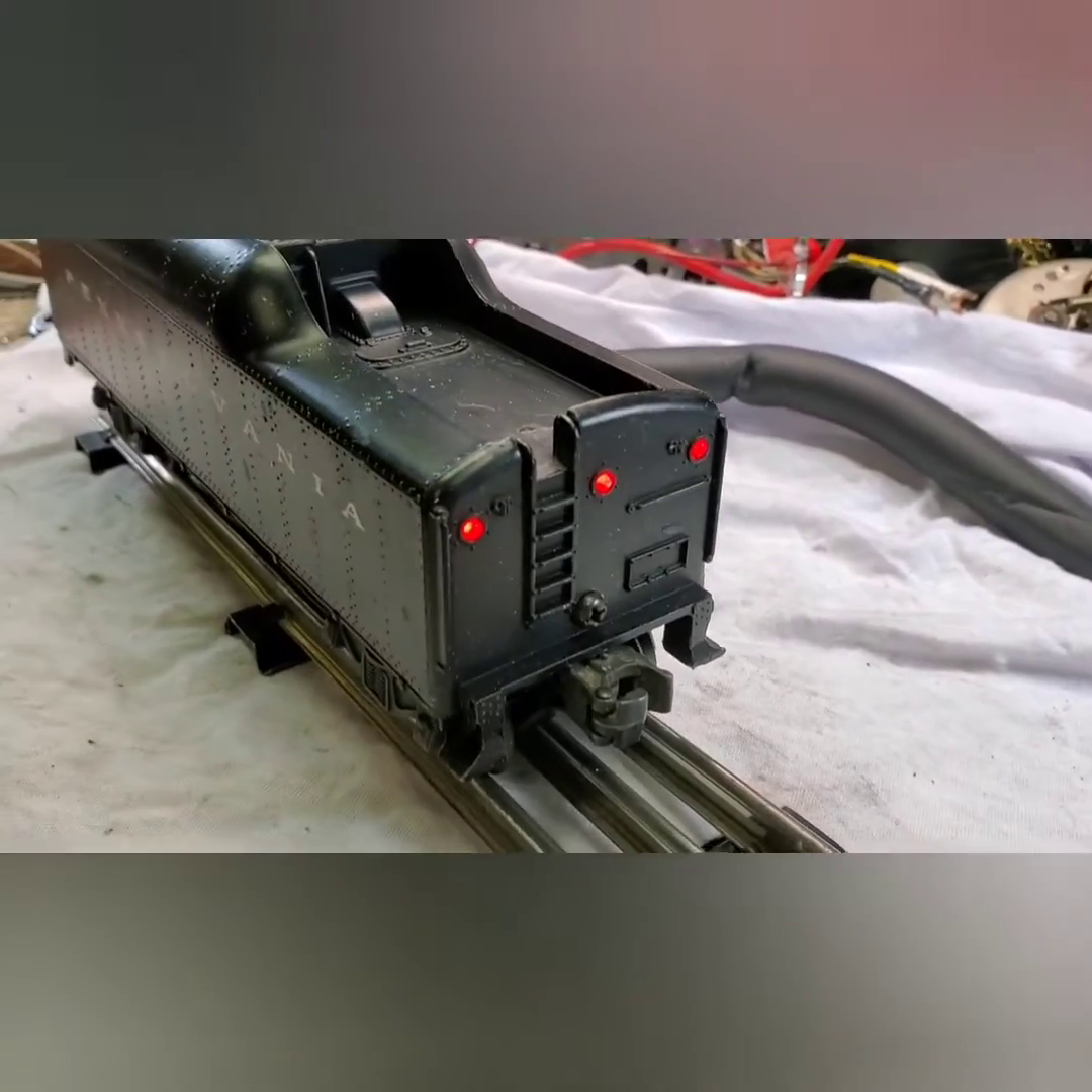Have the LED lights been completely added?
Yes.